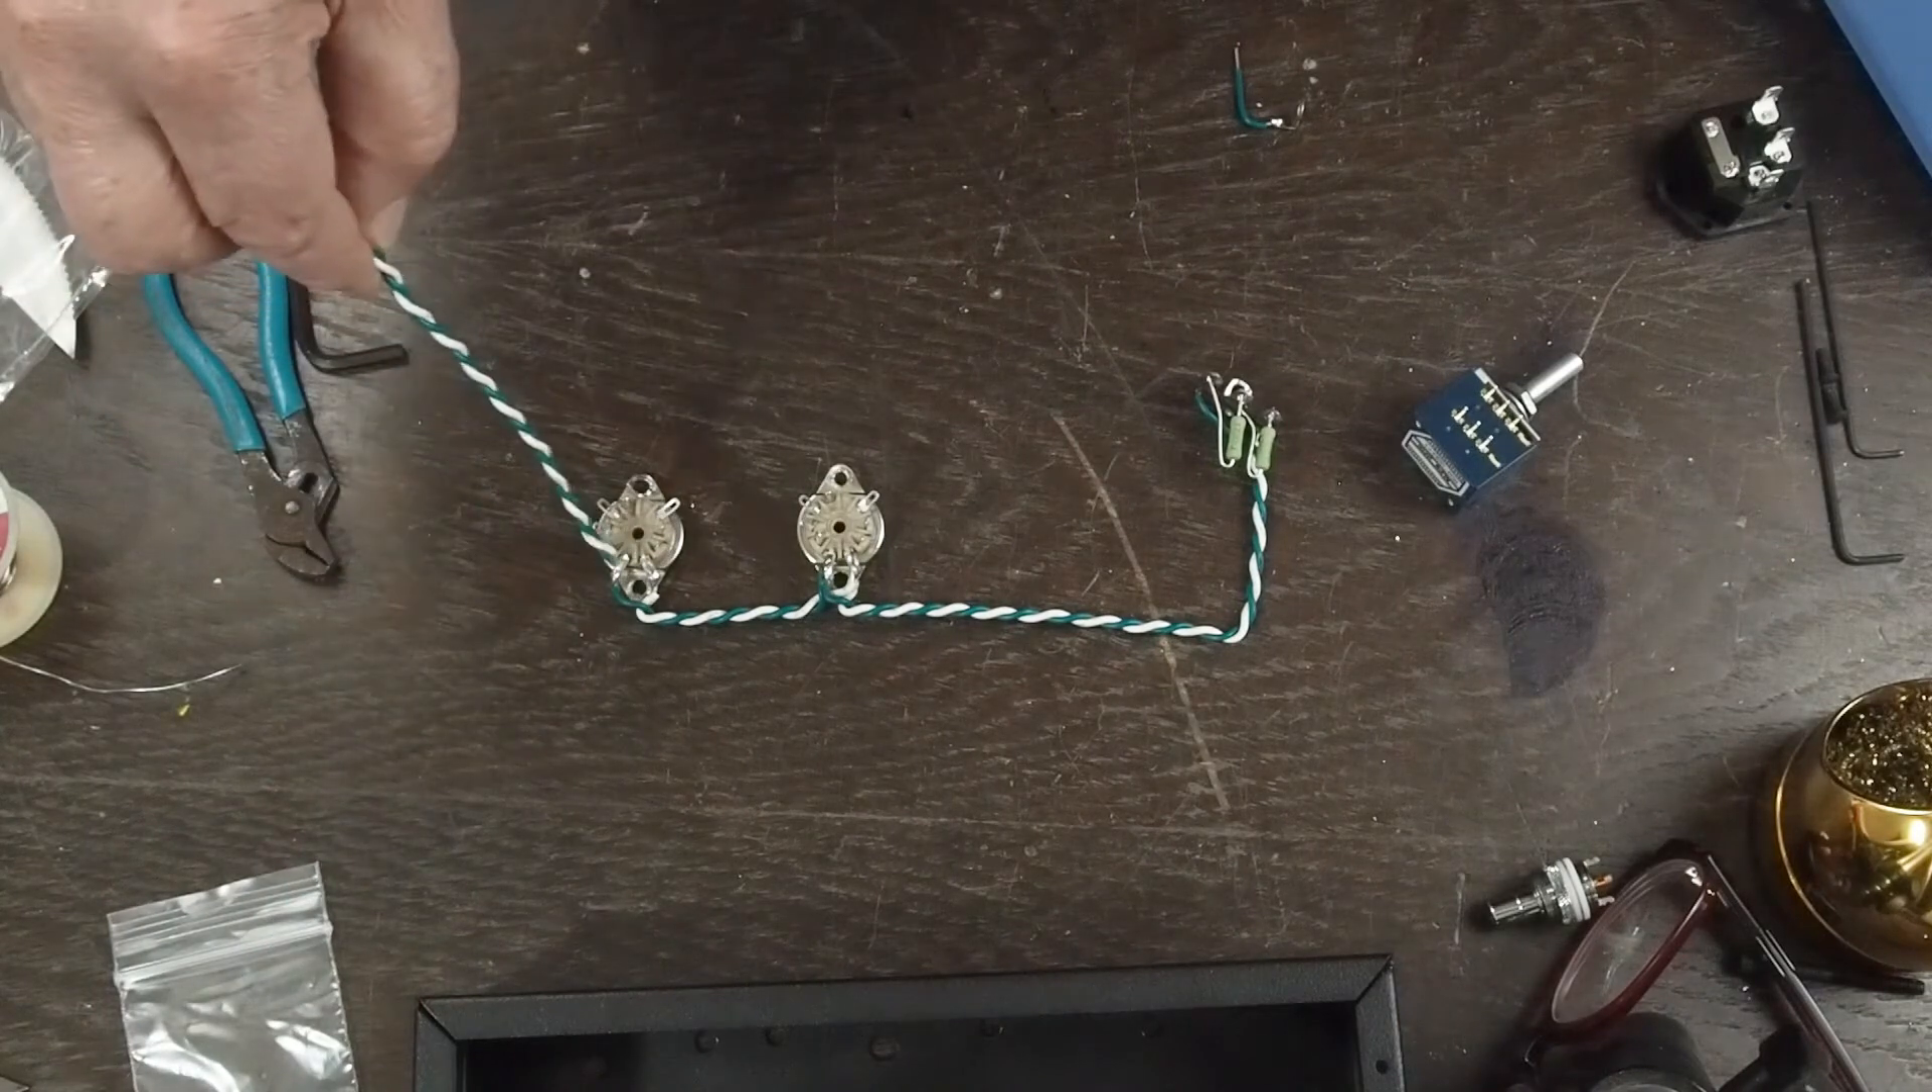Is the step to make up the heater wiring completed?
Yes.